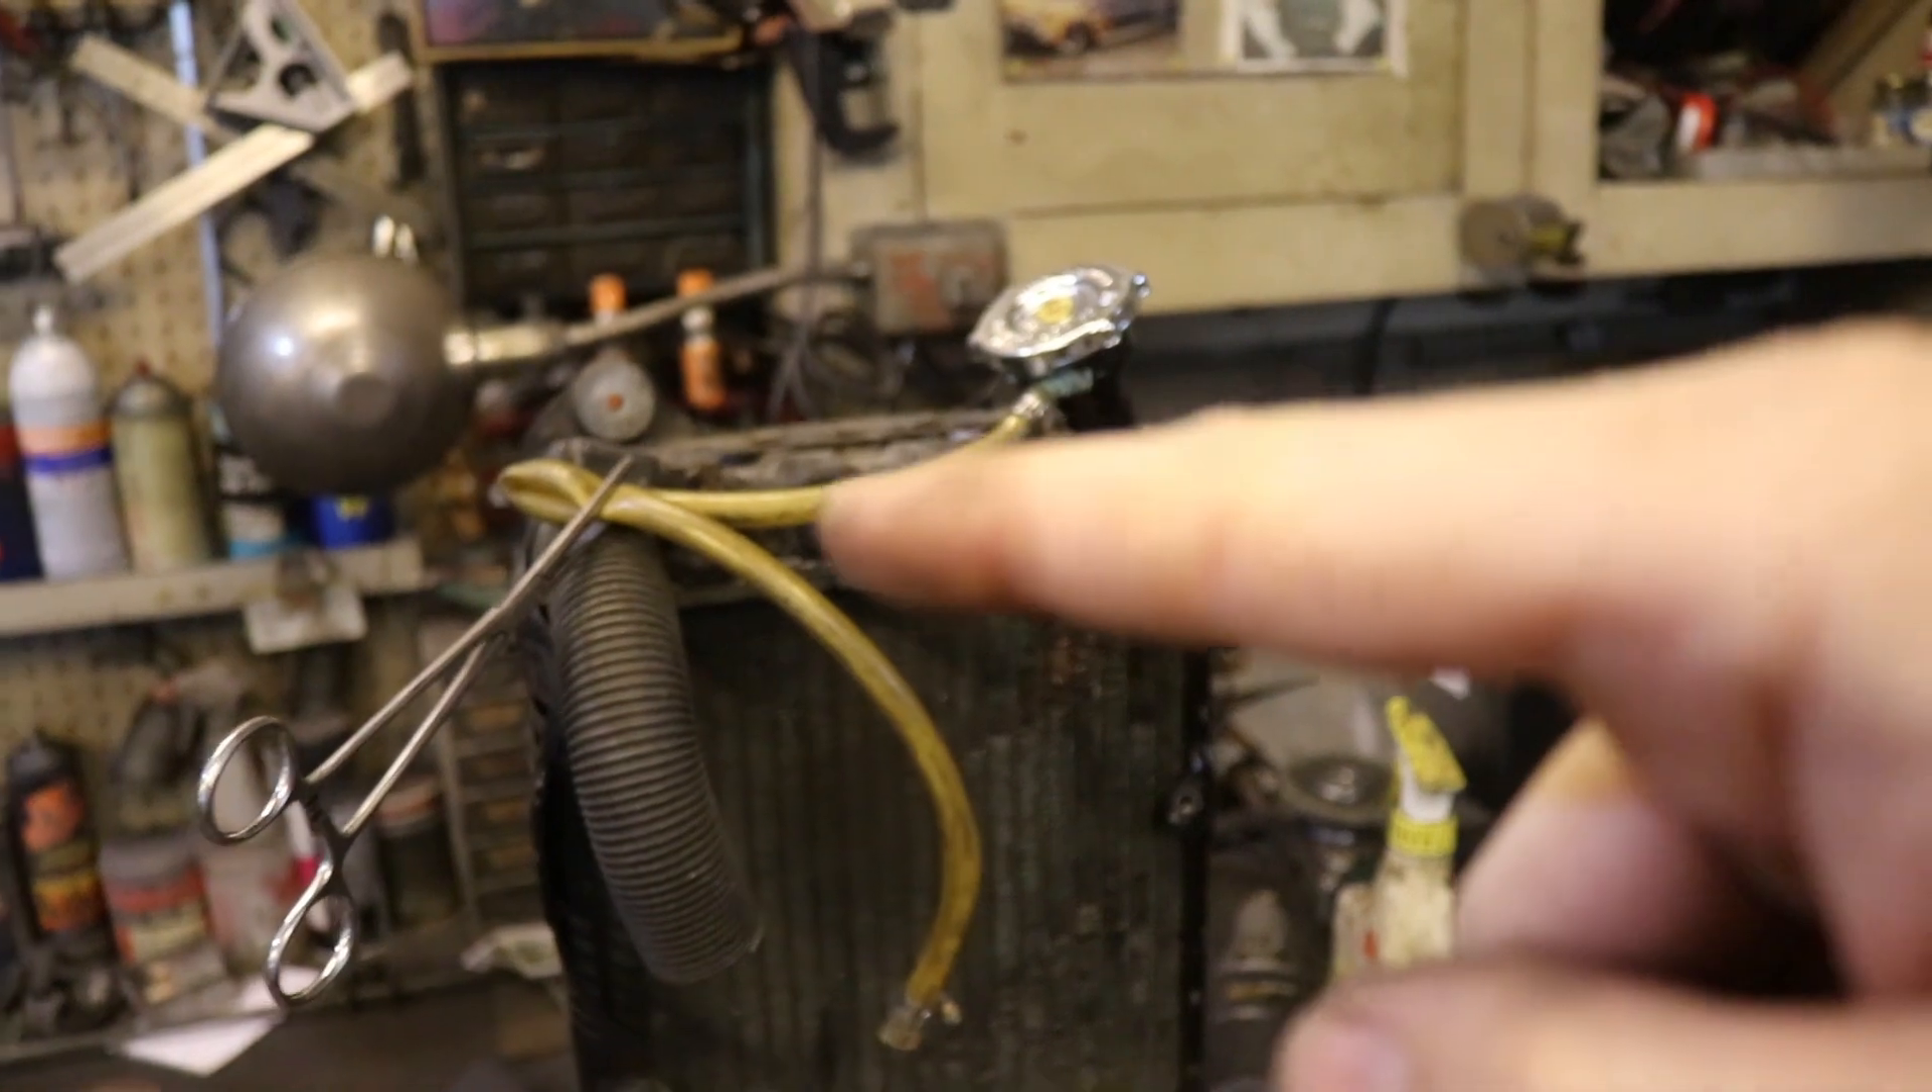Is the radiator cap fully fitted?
Yes.